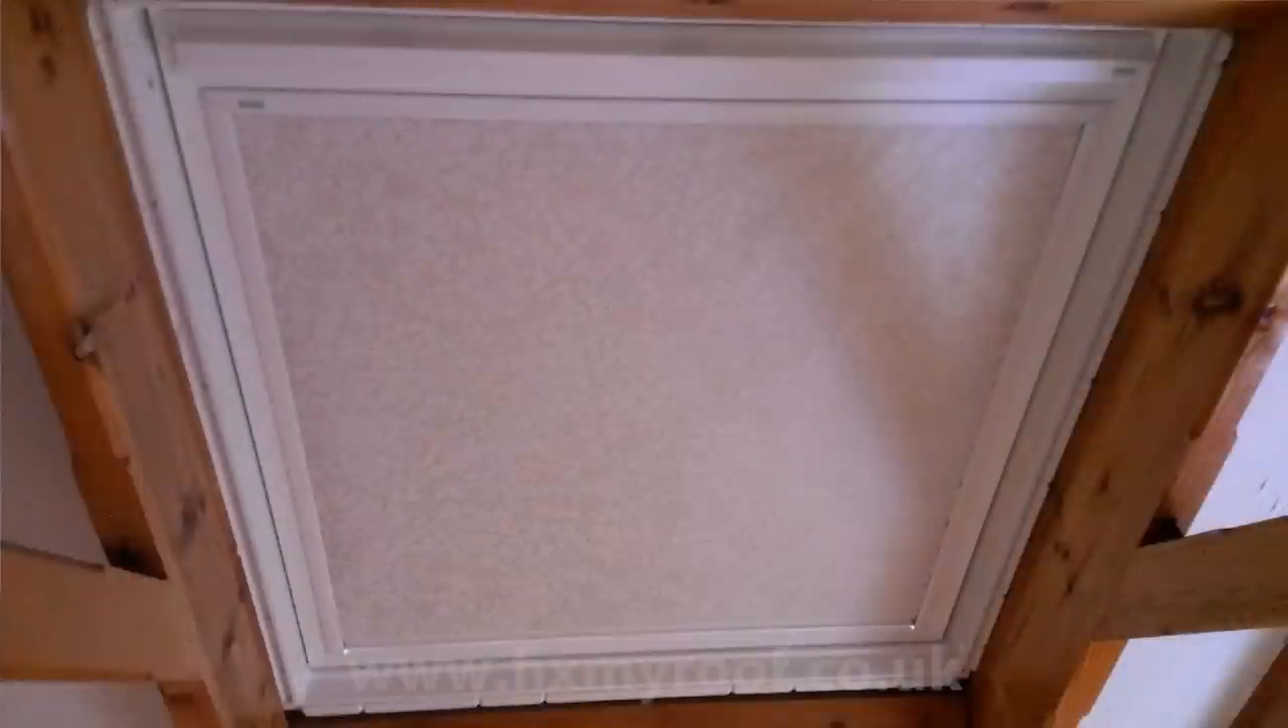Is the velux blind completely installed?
Yes.